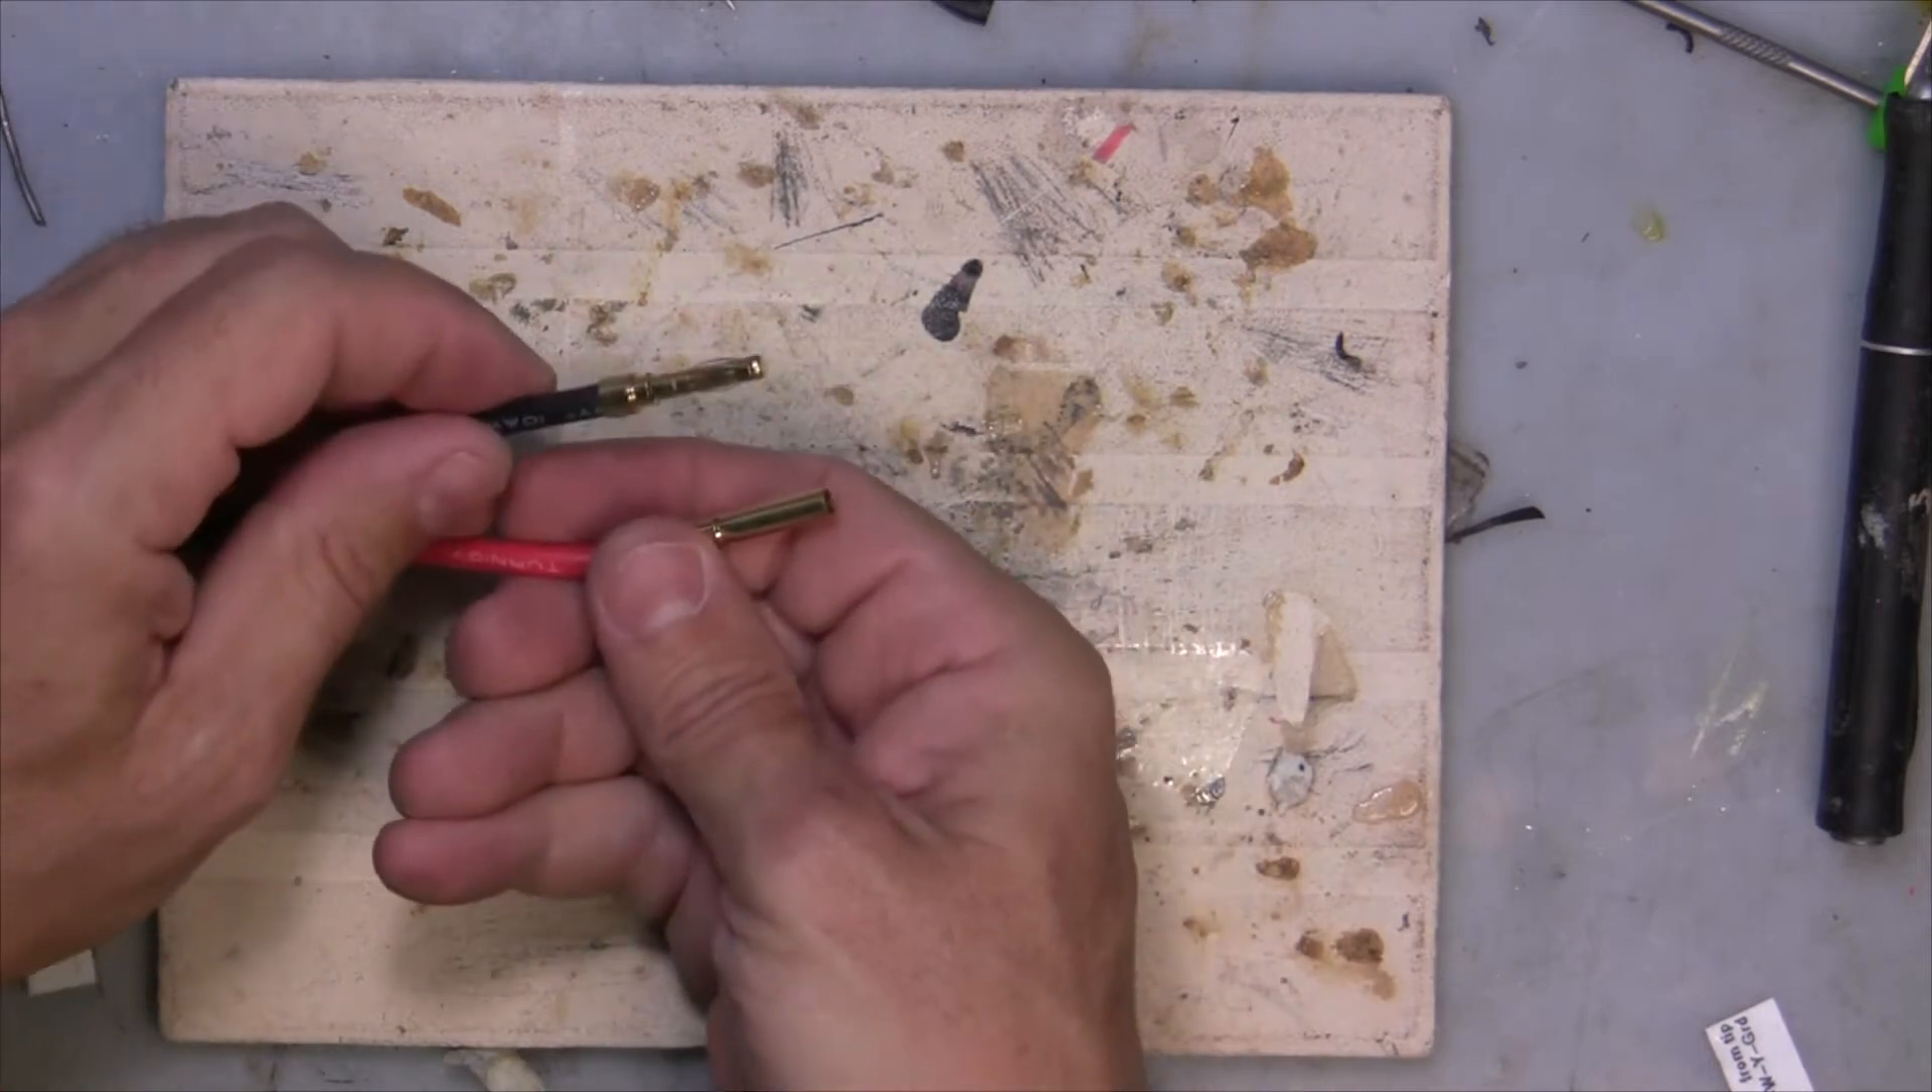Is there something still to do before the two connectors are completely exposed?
No.